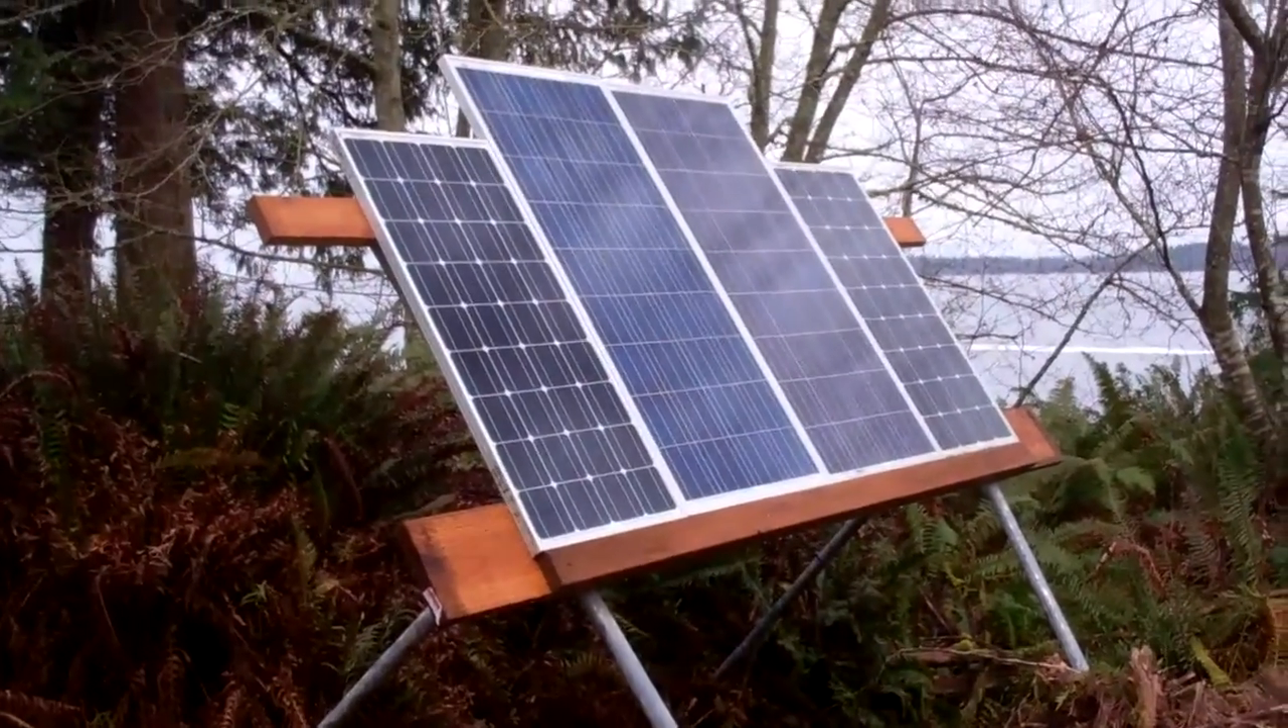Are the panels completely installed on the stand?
Yes.